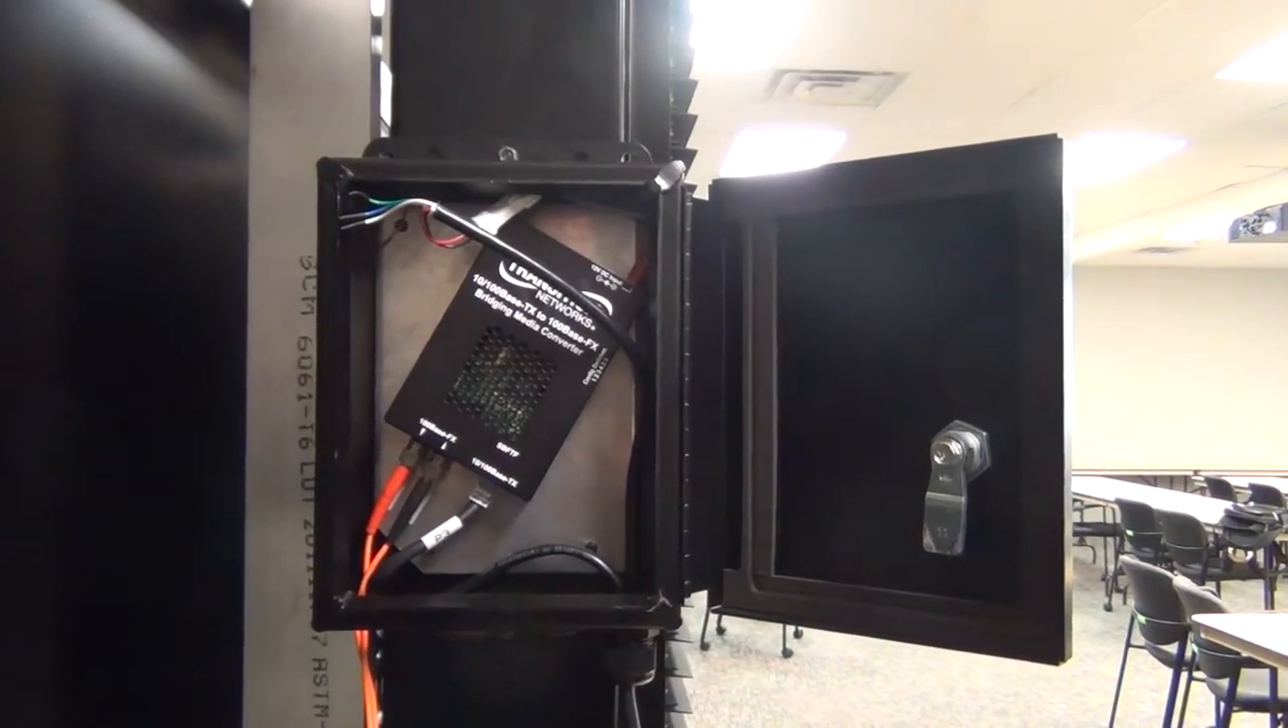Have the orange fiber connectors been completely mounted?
Yes.